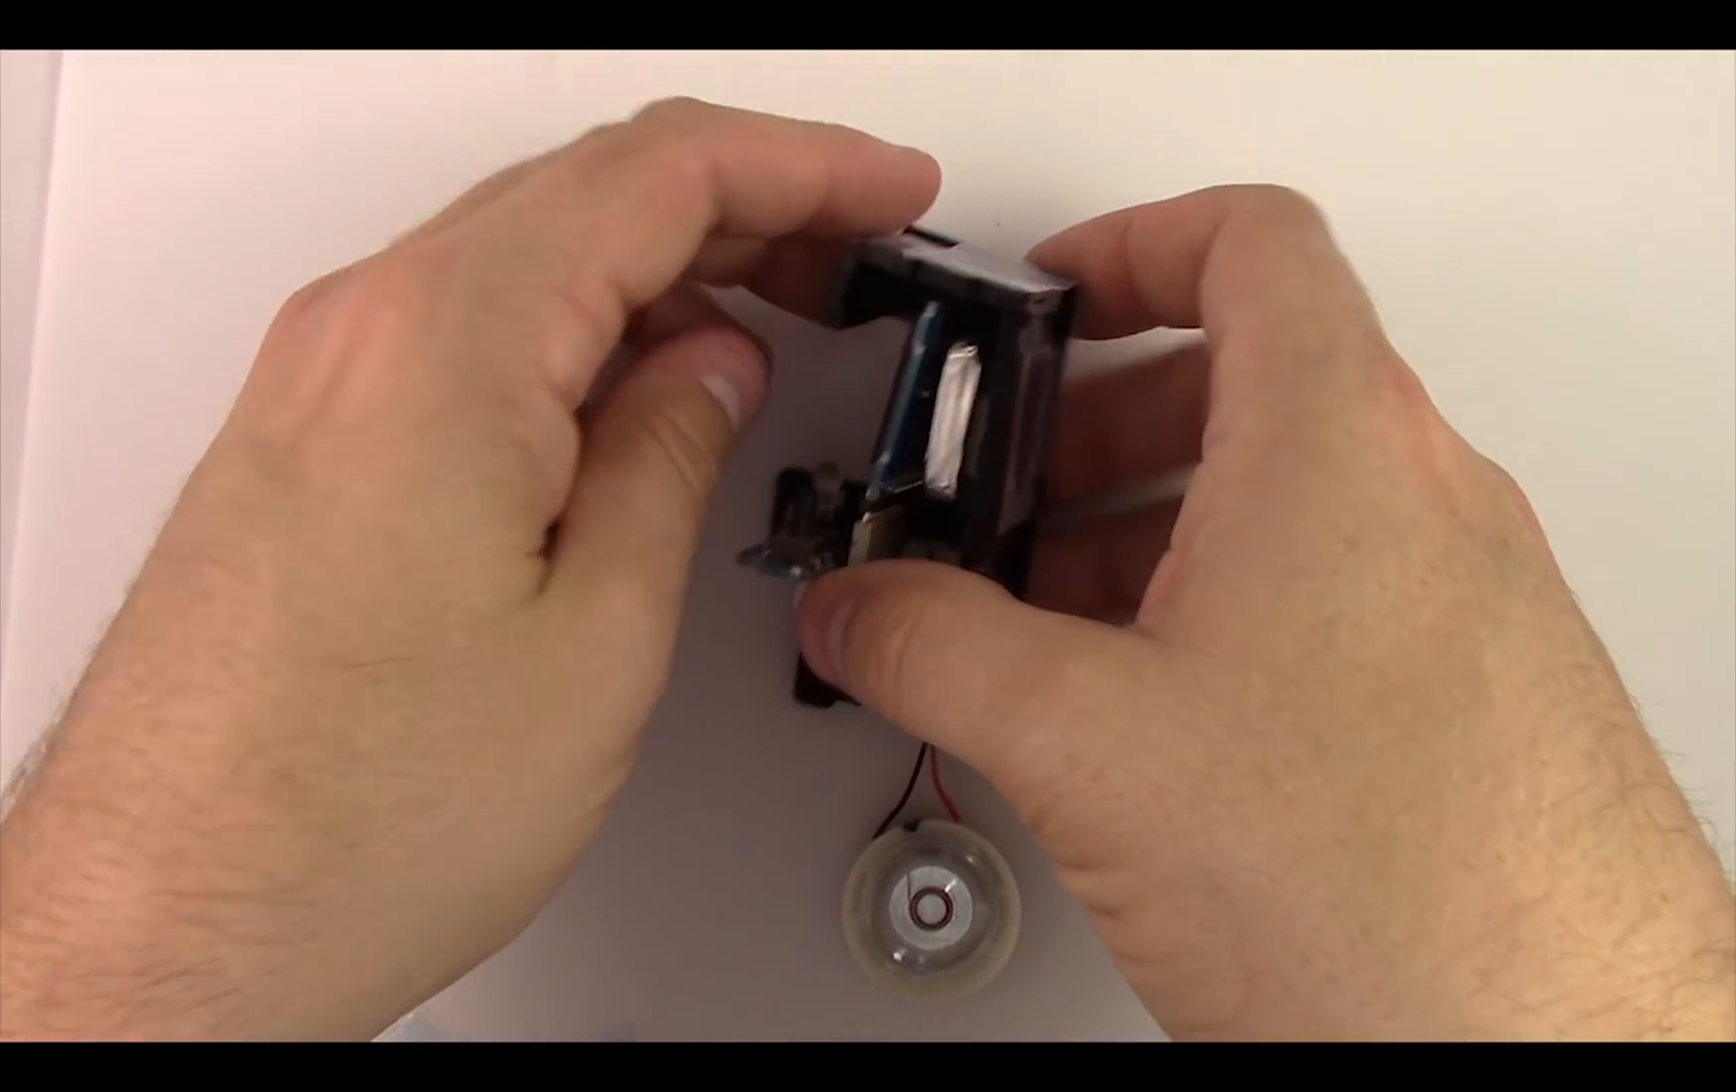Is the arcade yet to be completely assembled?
Yes.